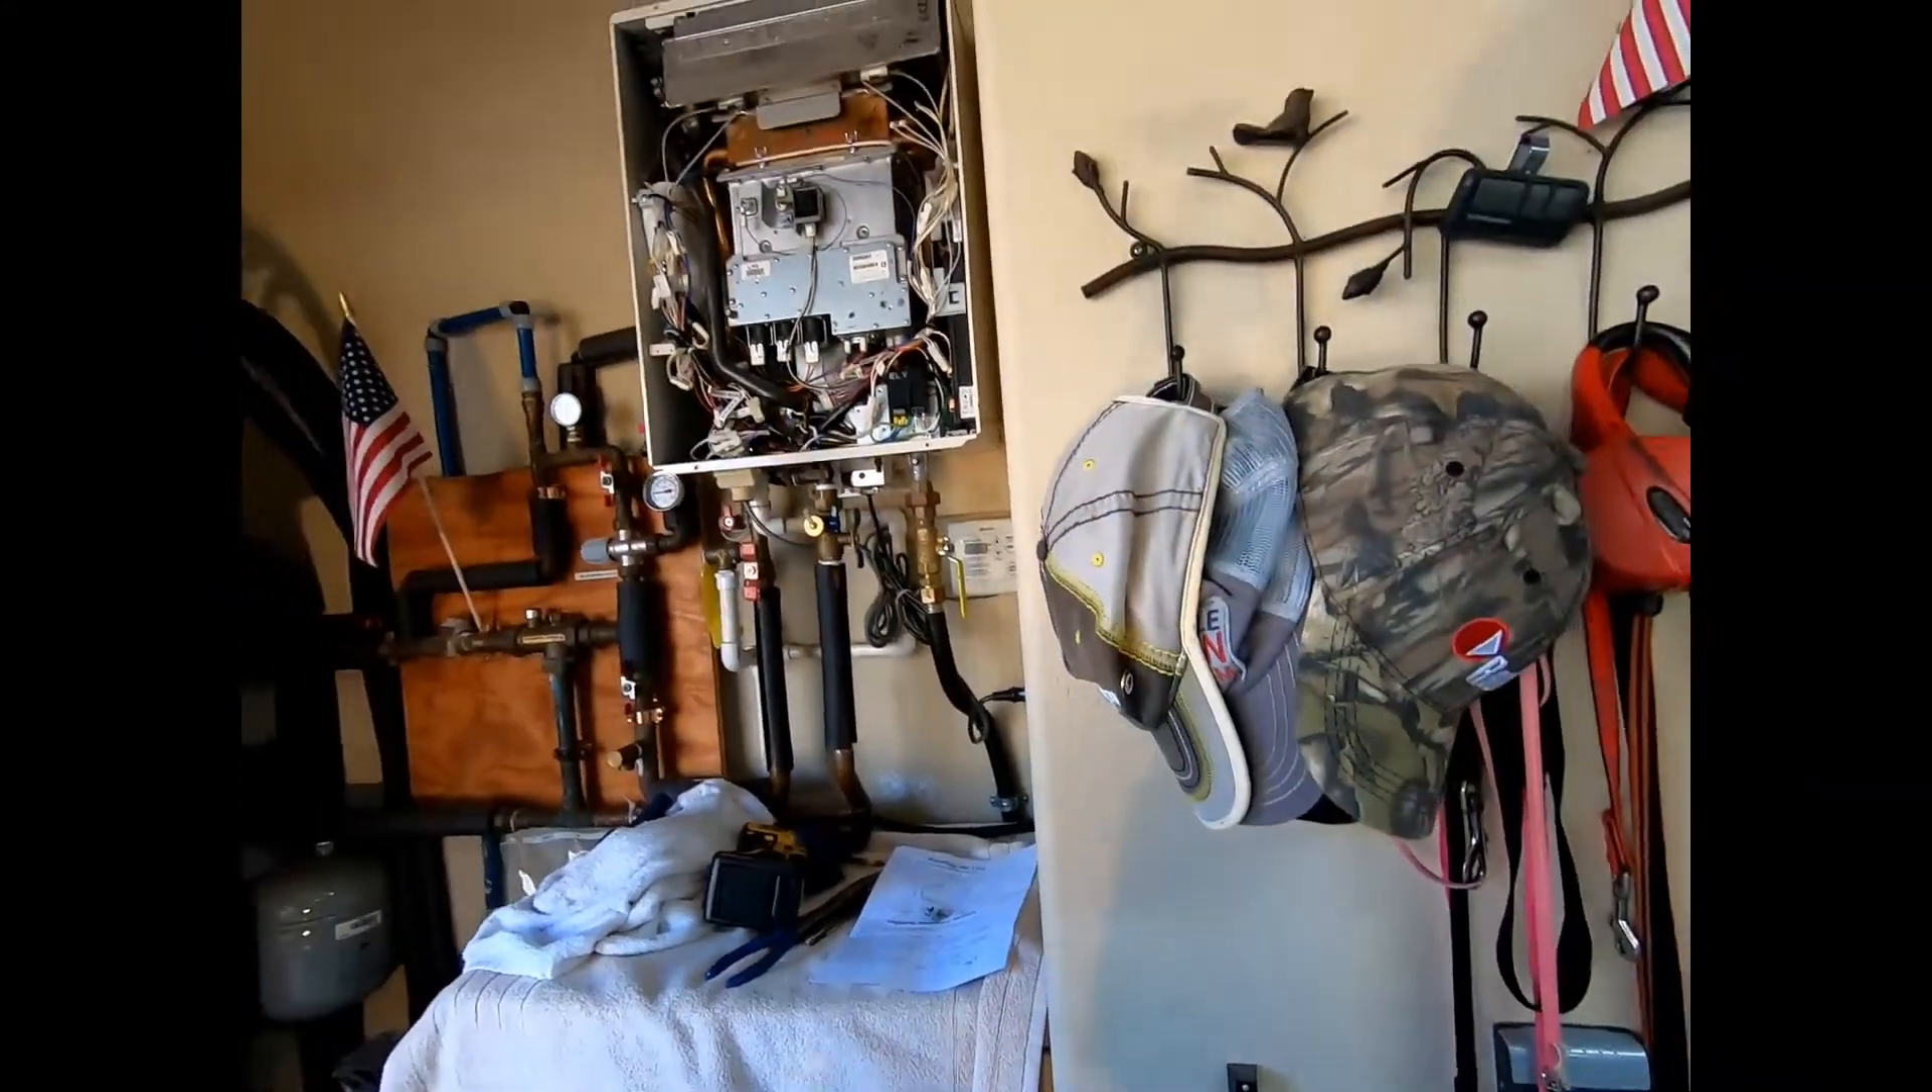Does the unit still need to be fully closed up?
Yes.